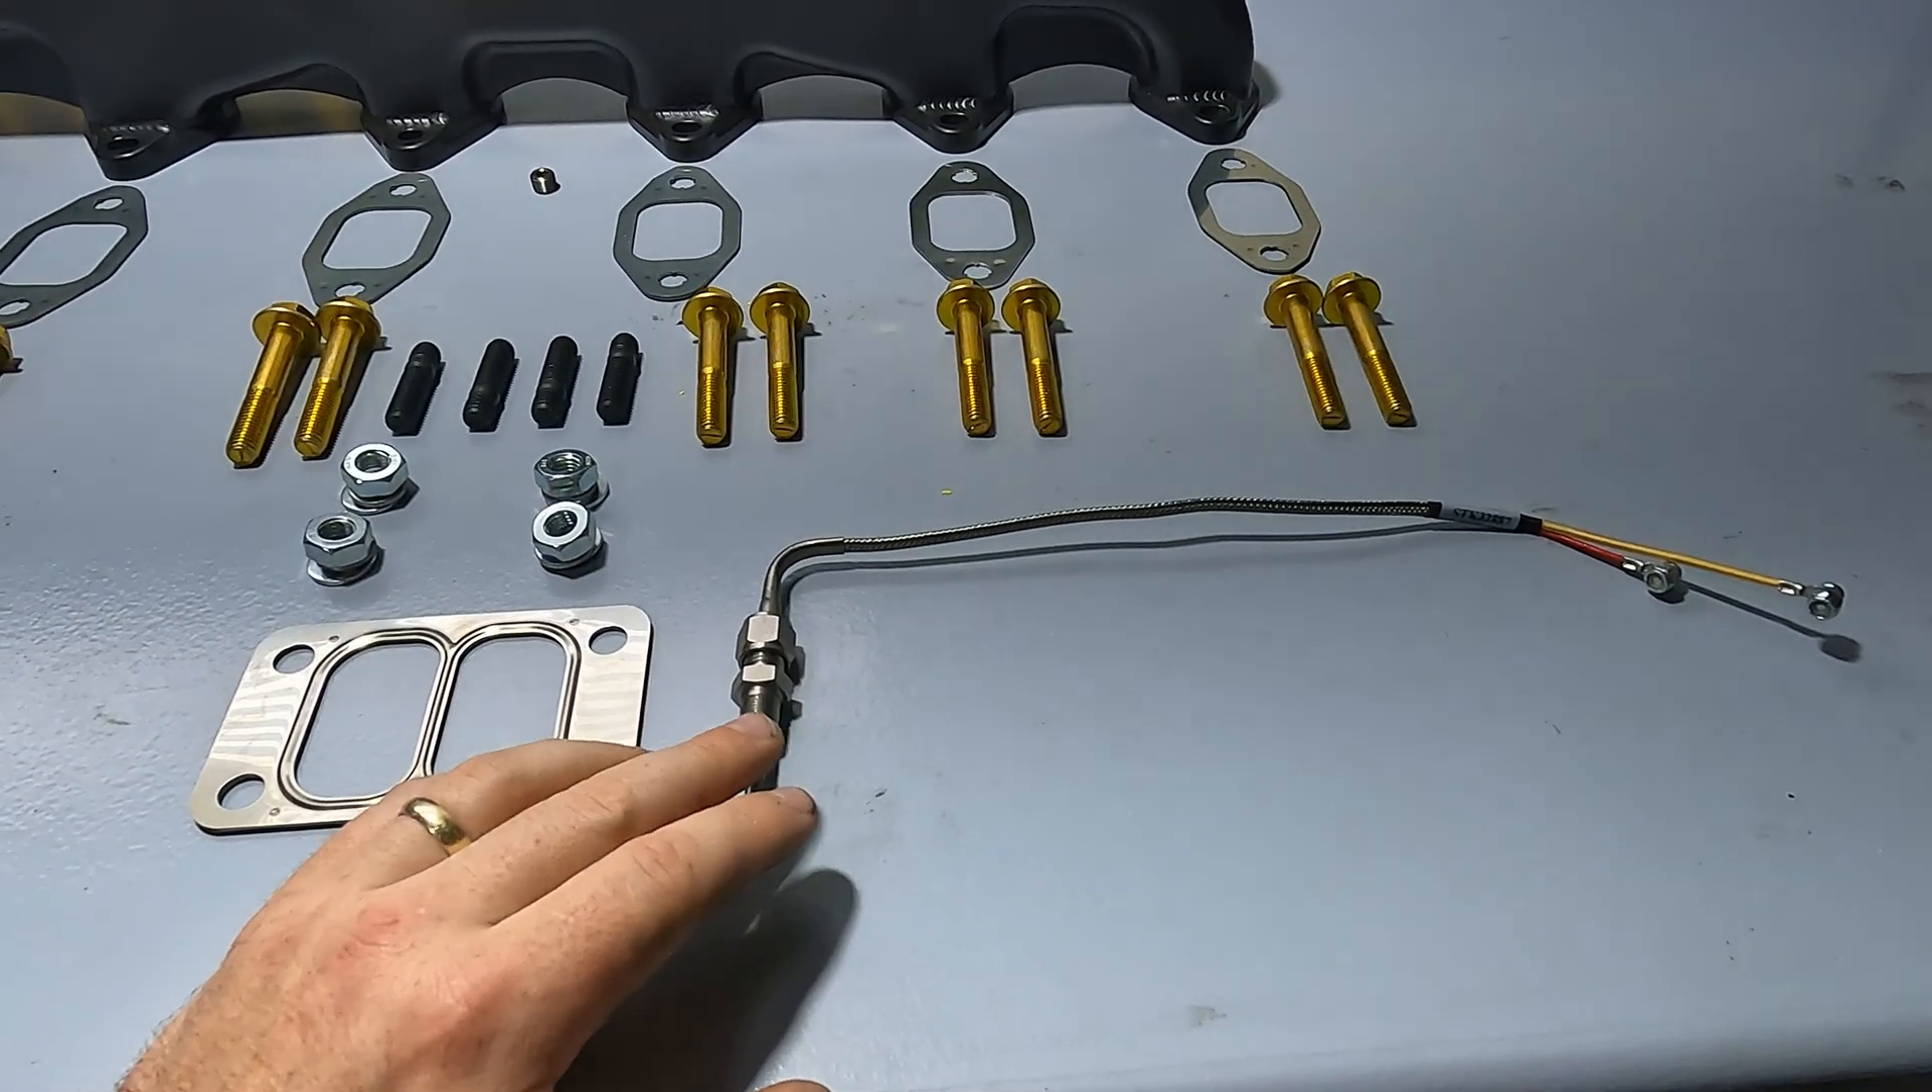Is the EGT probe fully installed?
No.